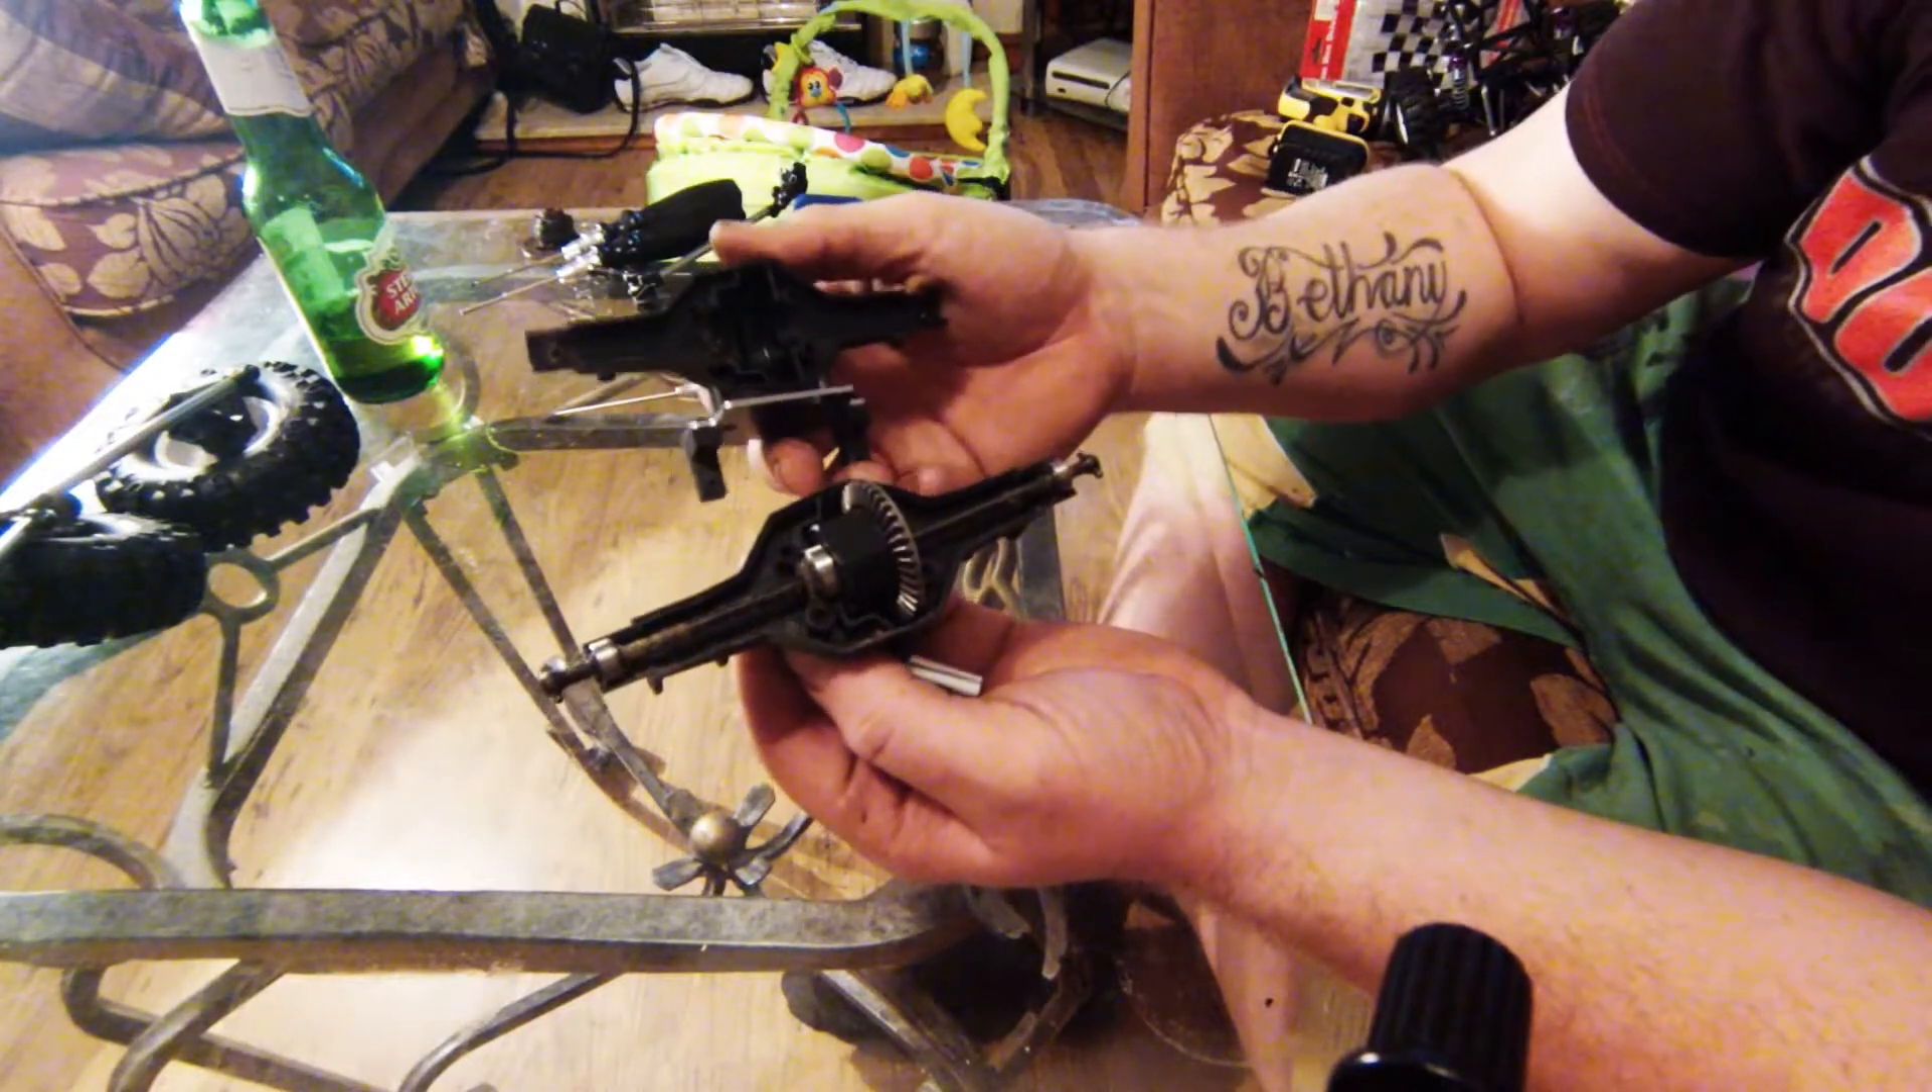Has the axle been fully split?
Yes.